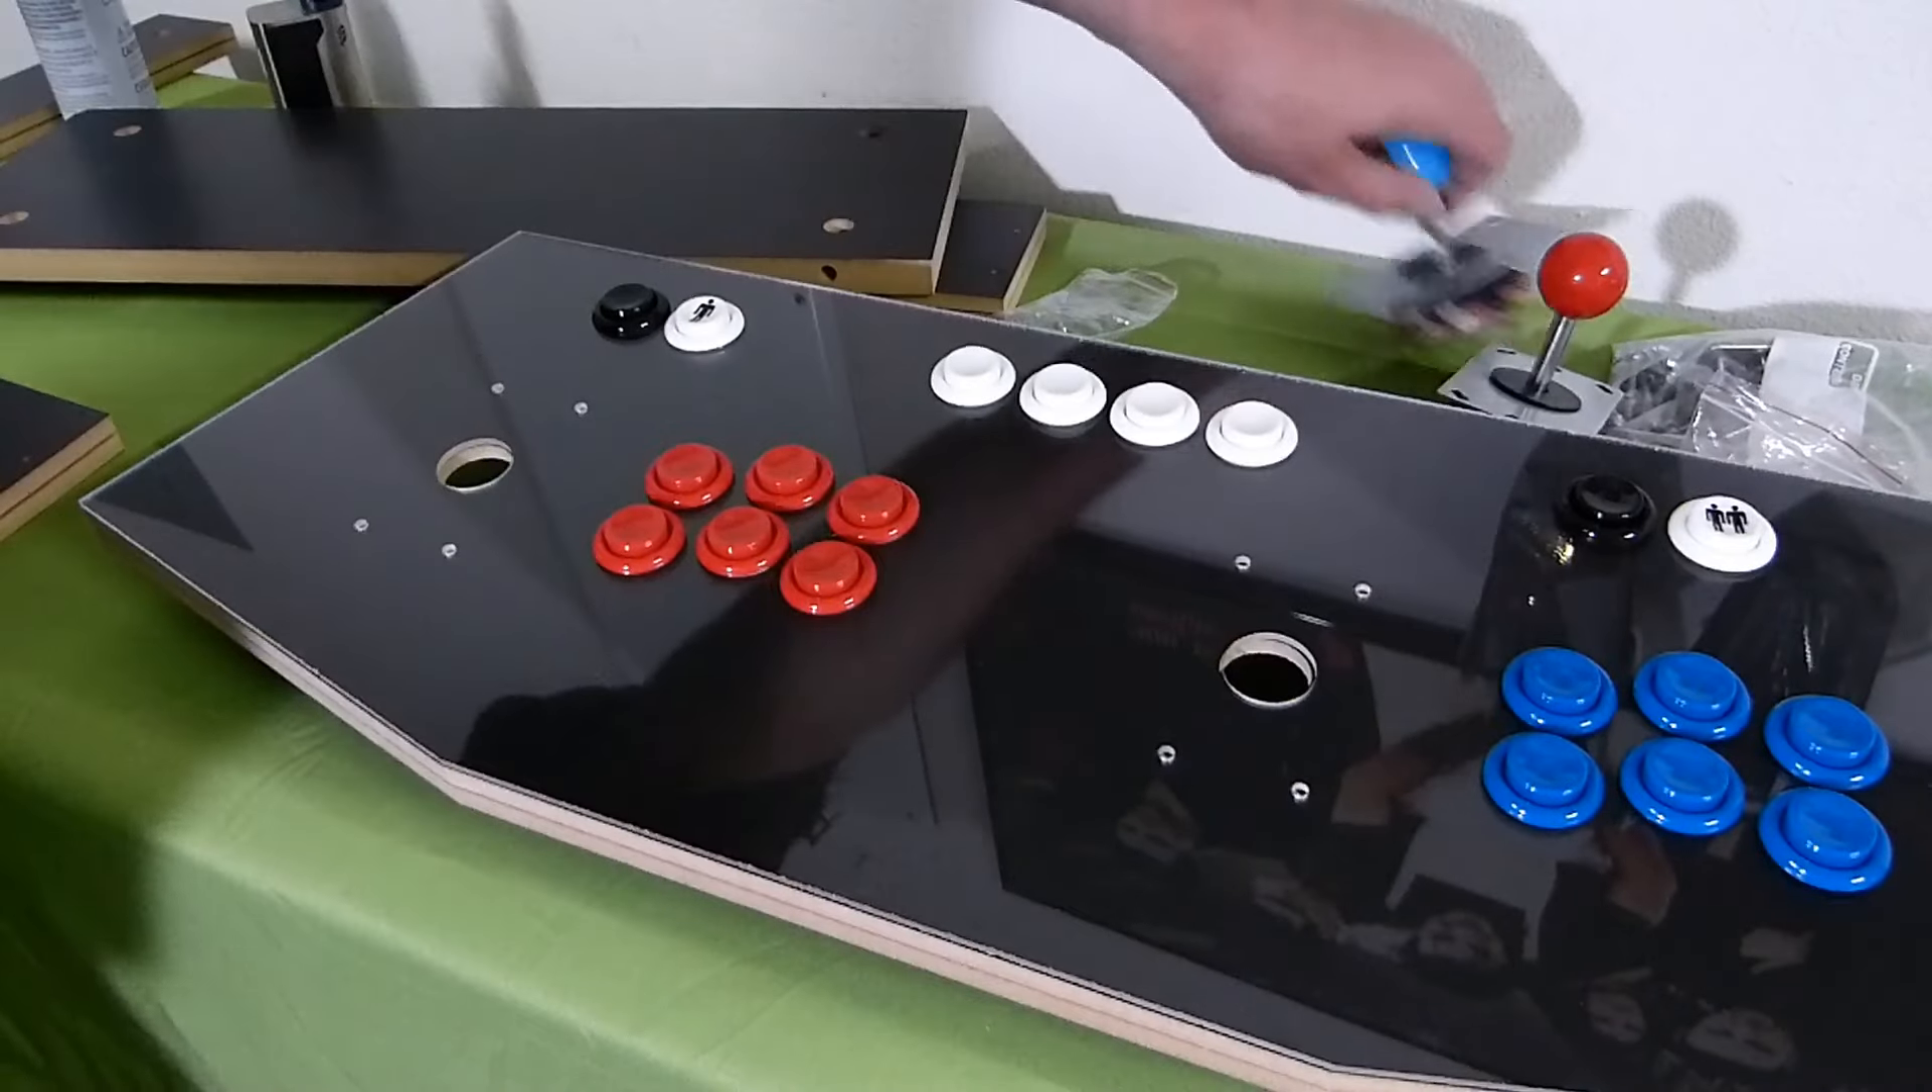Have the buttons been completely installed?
Yes.